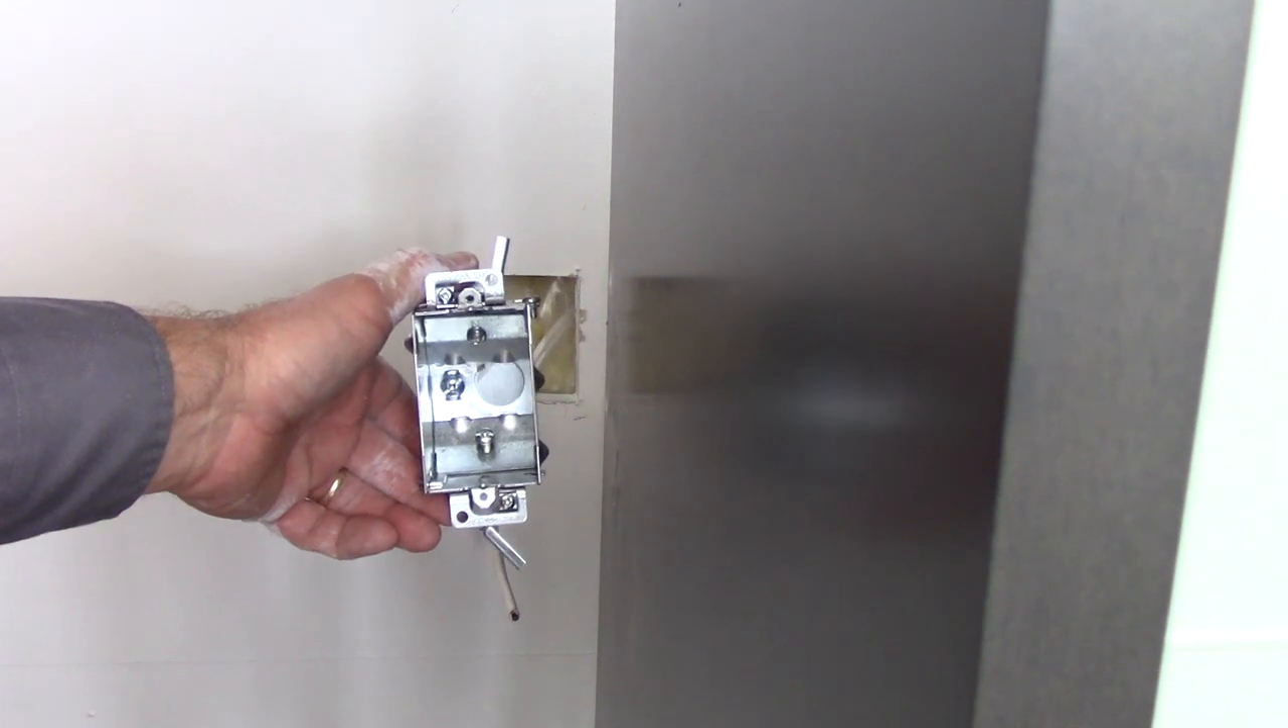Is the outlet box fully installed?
No.